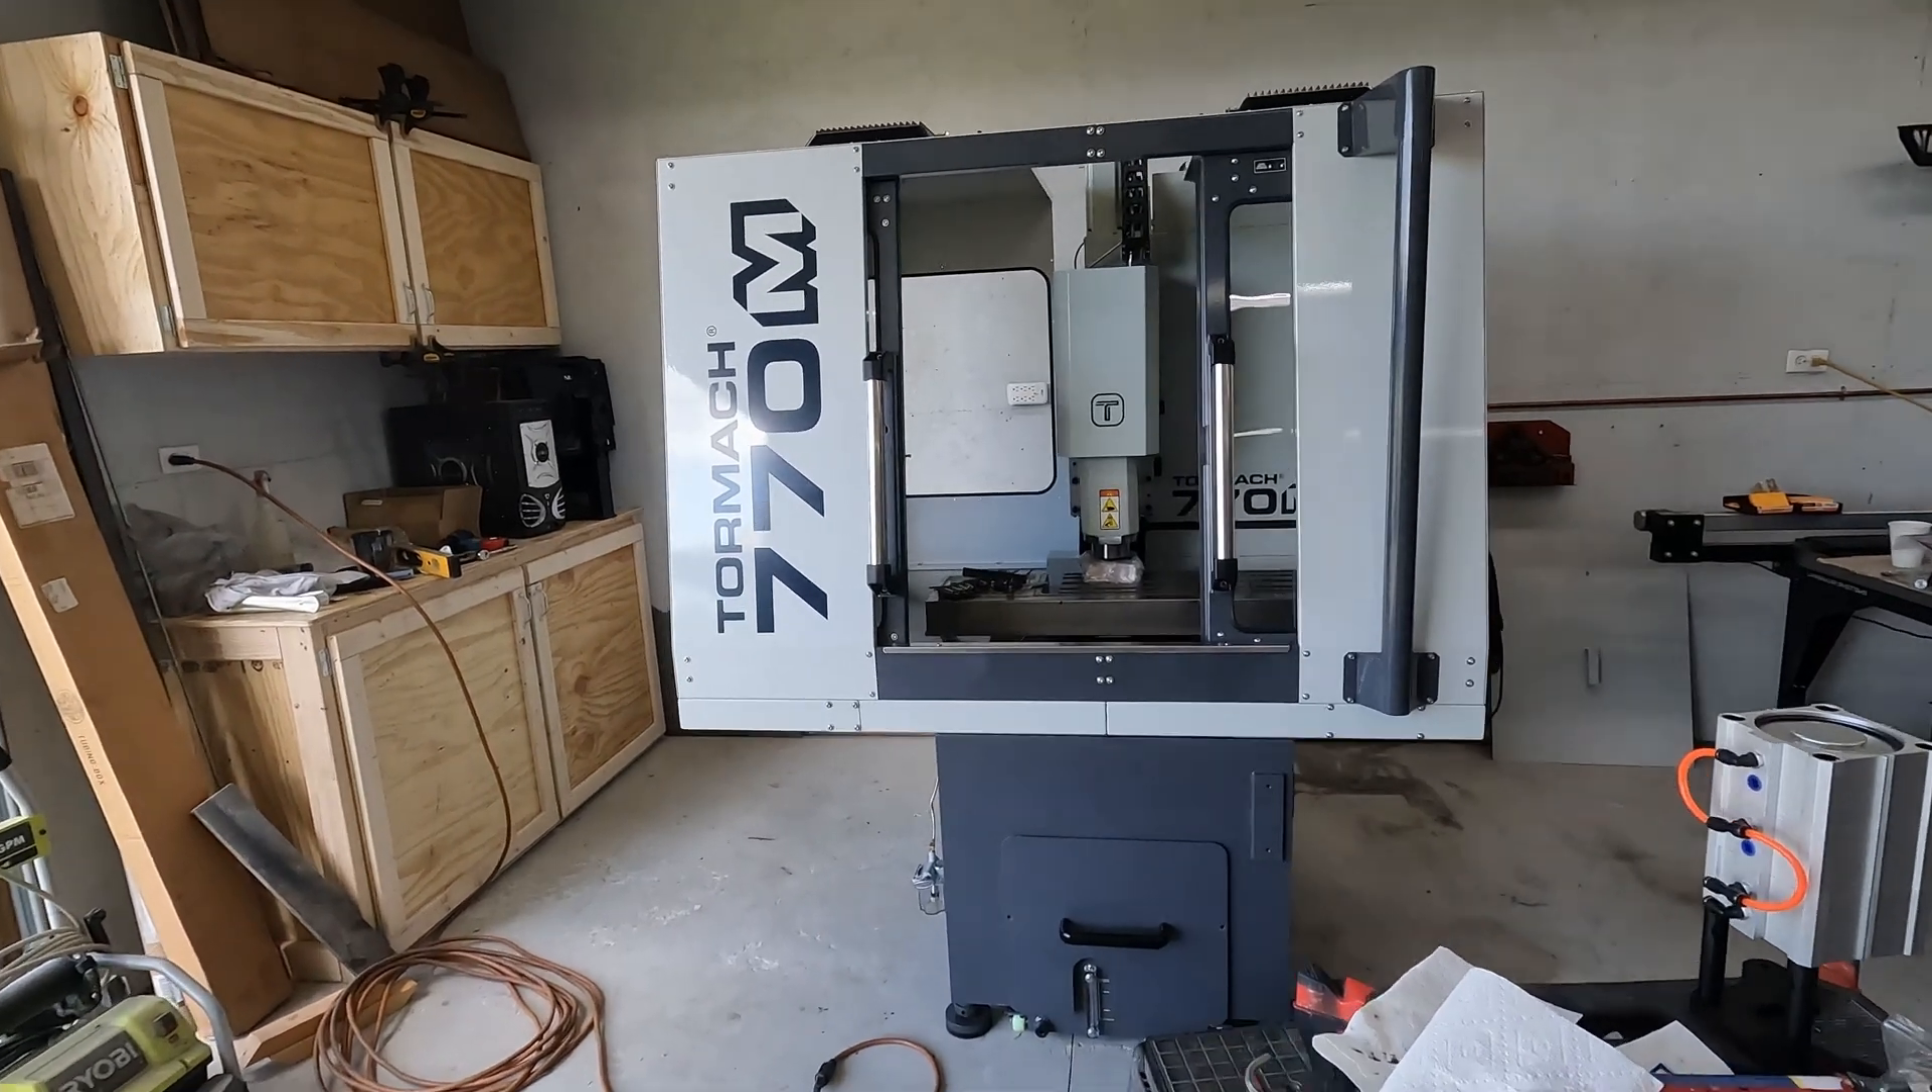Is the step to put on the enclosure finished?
Yes.